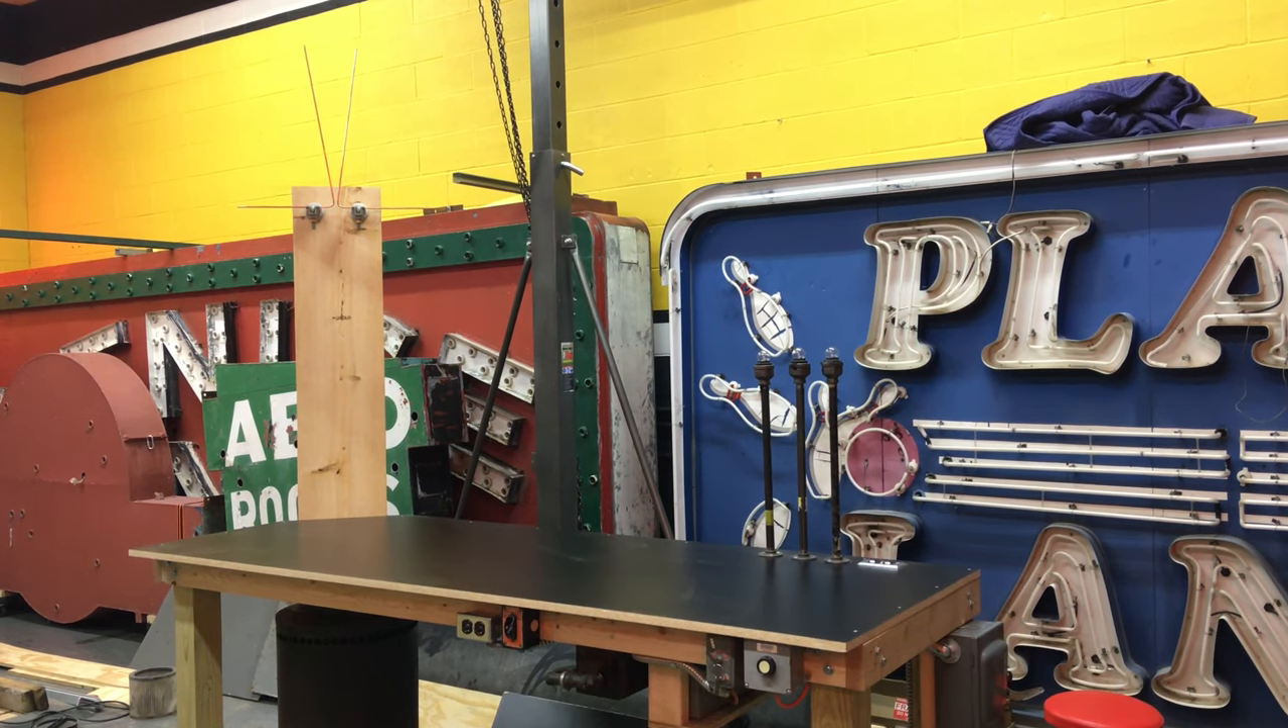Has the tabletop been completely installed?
Yes.